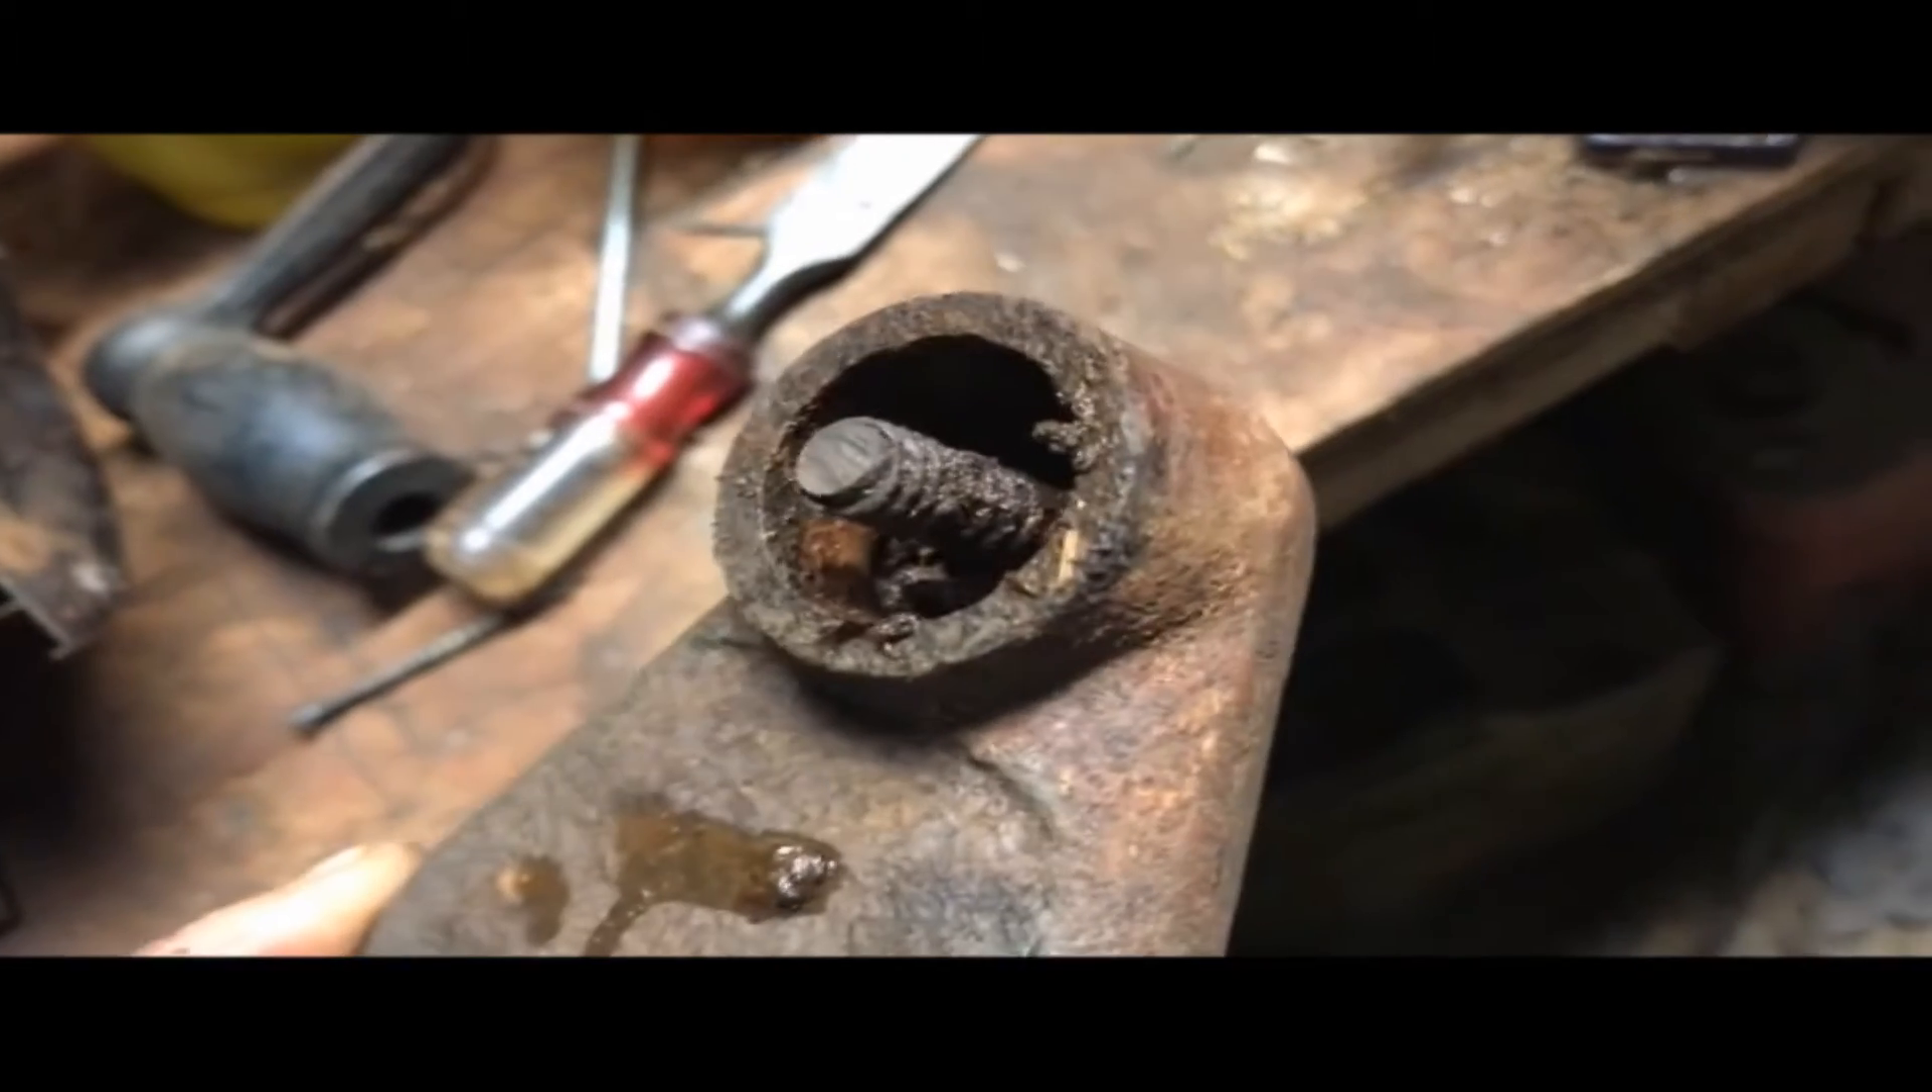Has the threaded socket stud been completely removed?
No.